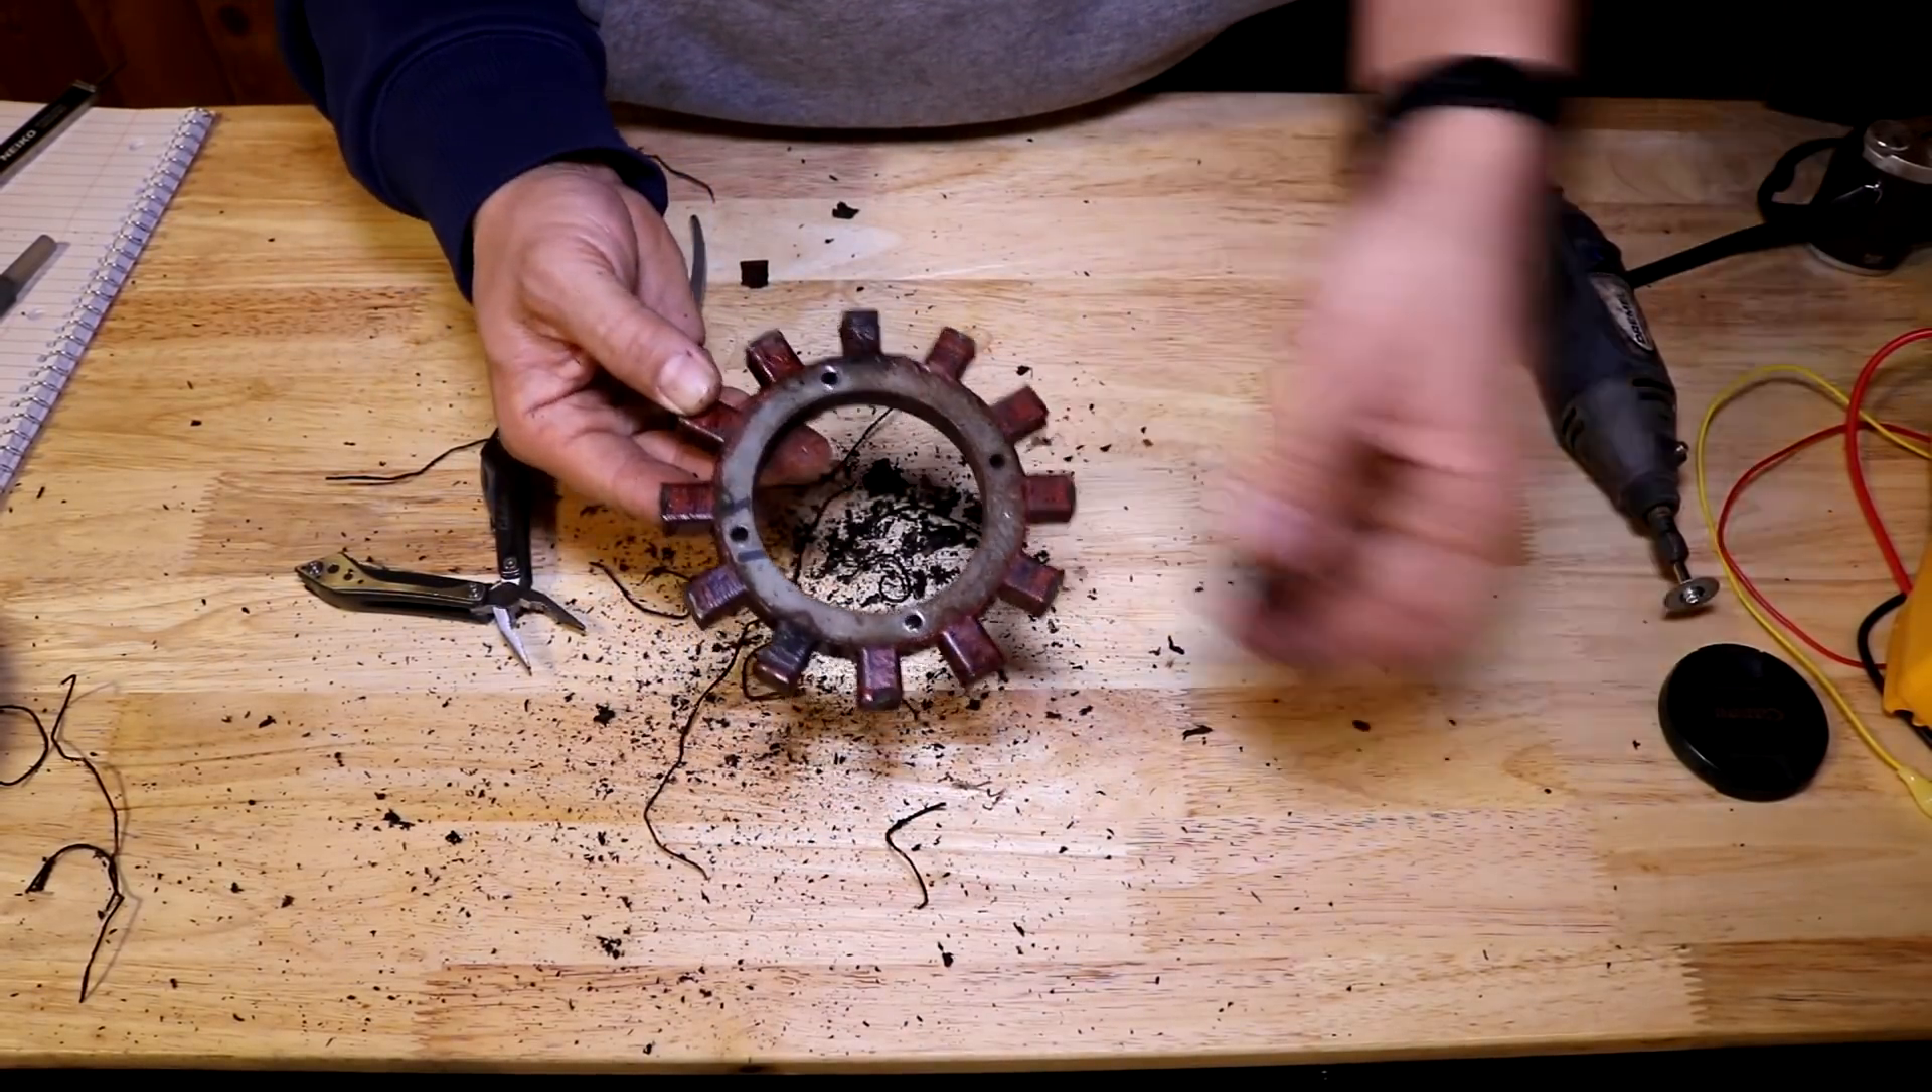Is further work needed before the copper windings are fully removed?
No.